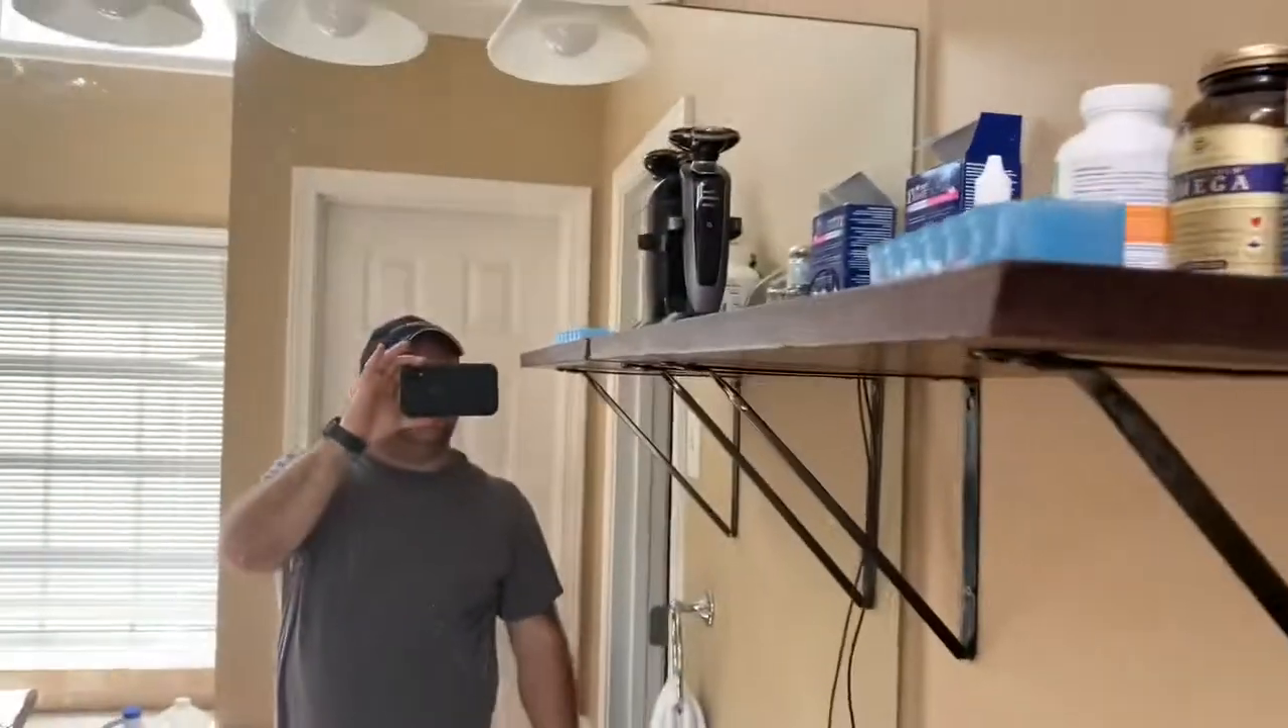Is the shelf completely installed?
Yes.